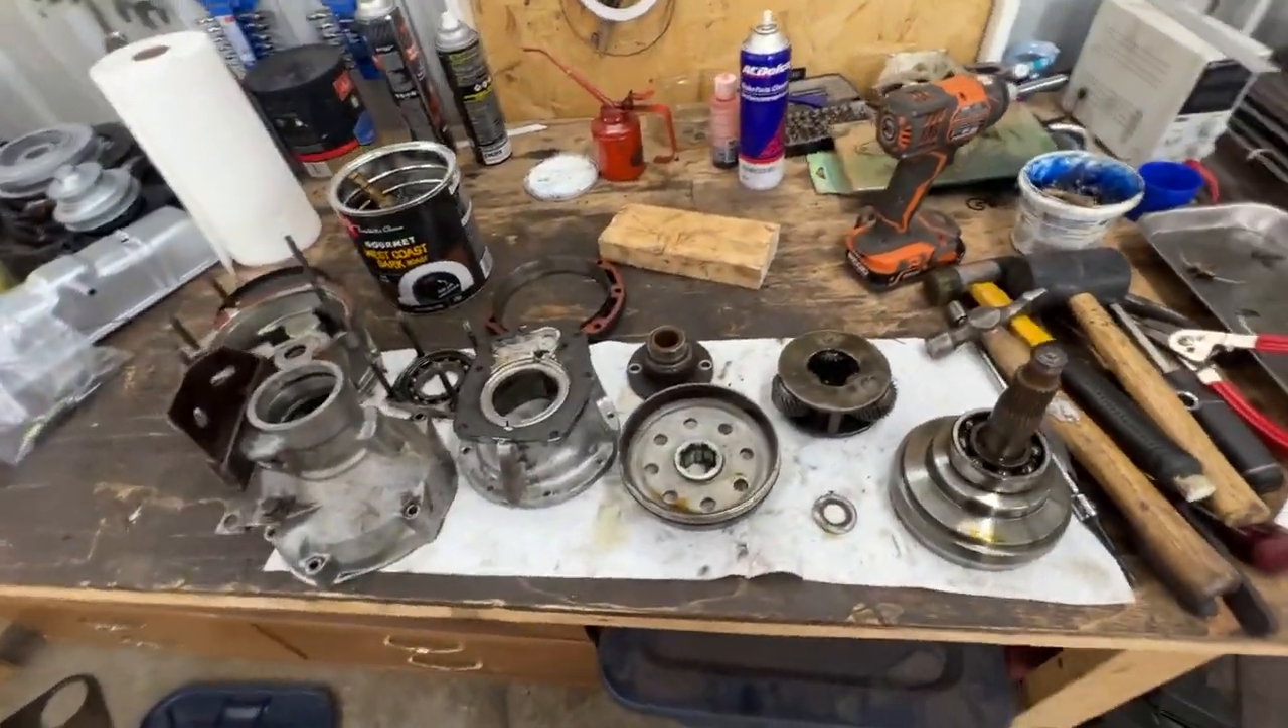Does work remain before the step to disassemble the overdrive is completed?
No.